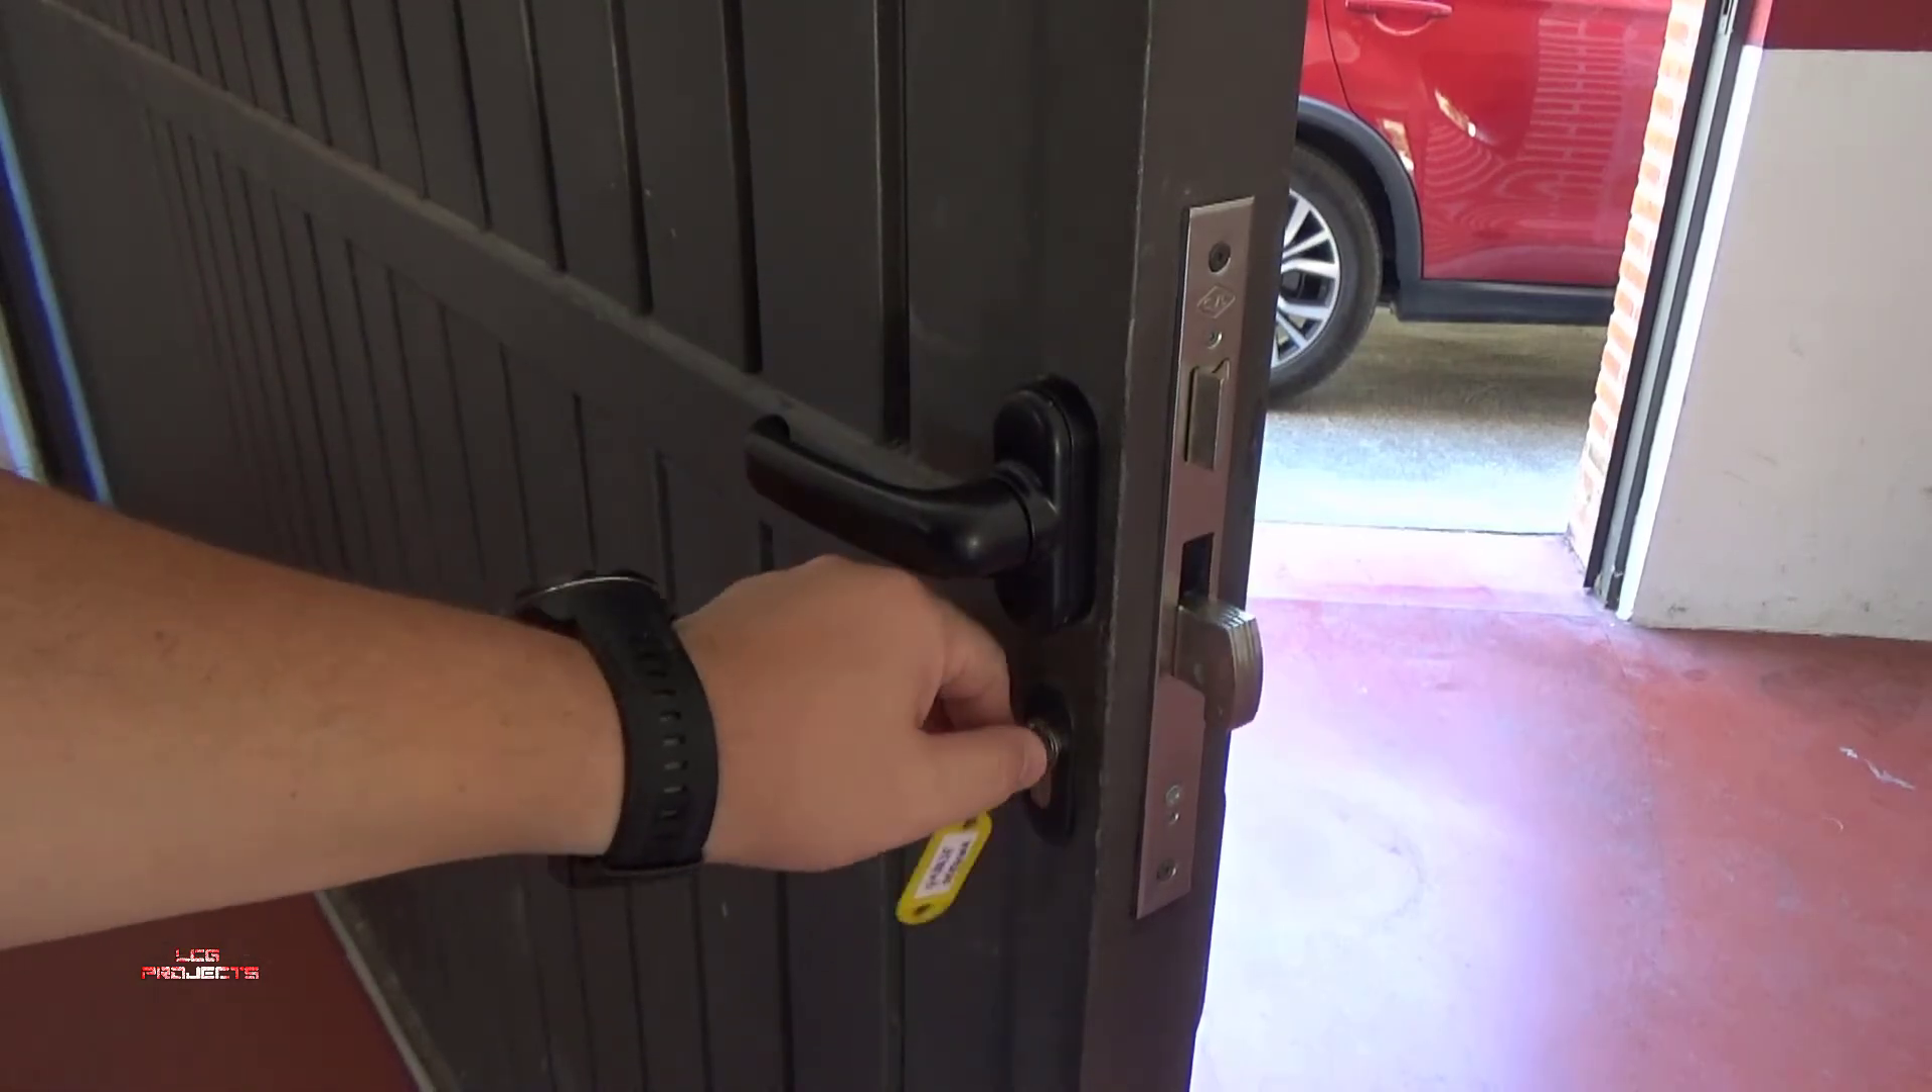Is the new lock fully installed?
Yes.